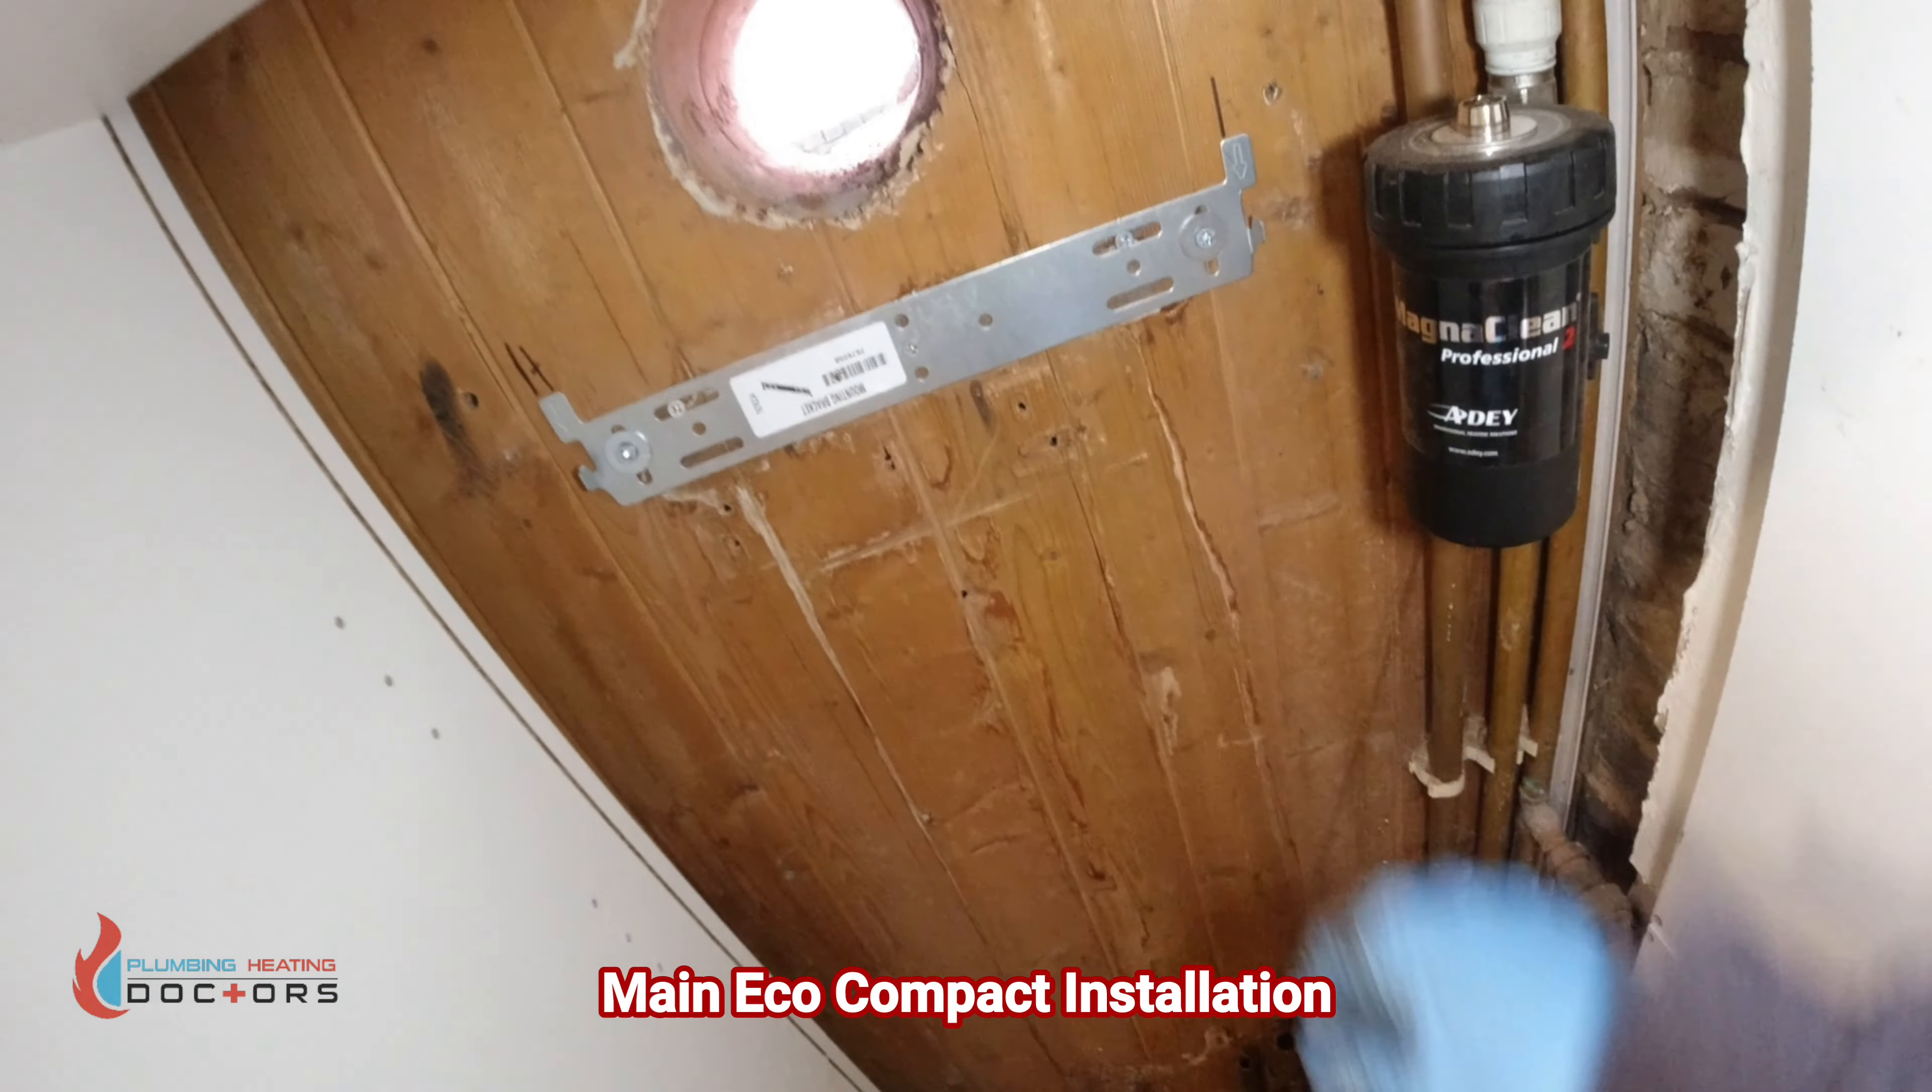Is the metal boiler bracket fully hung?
Yes.